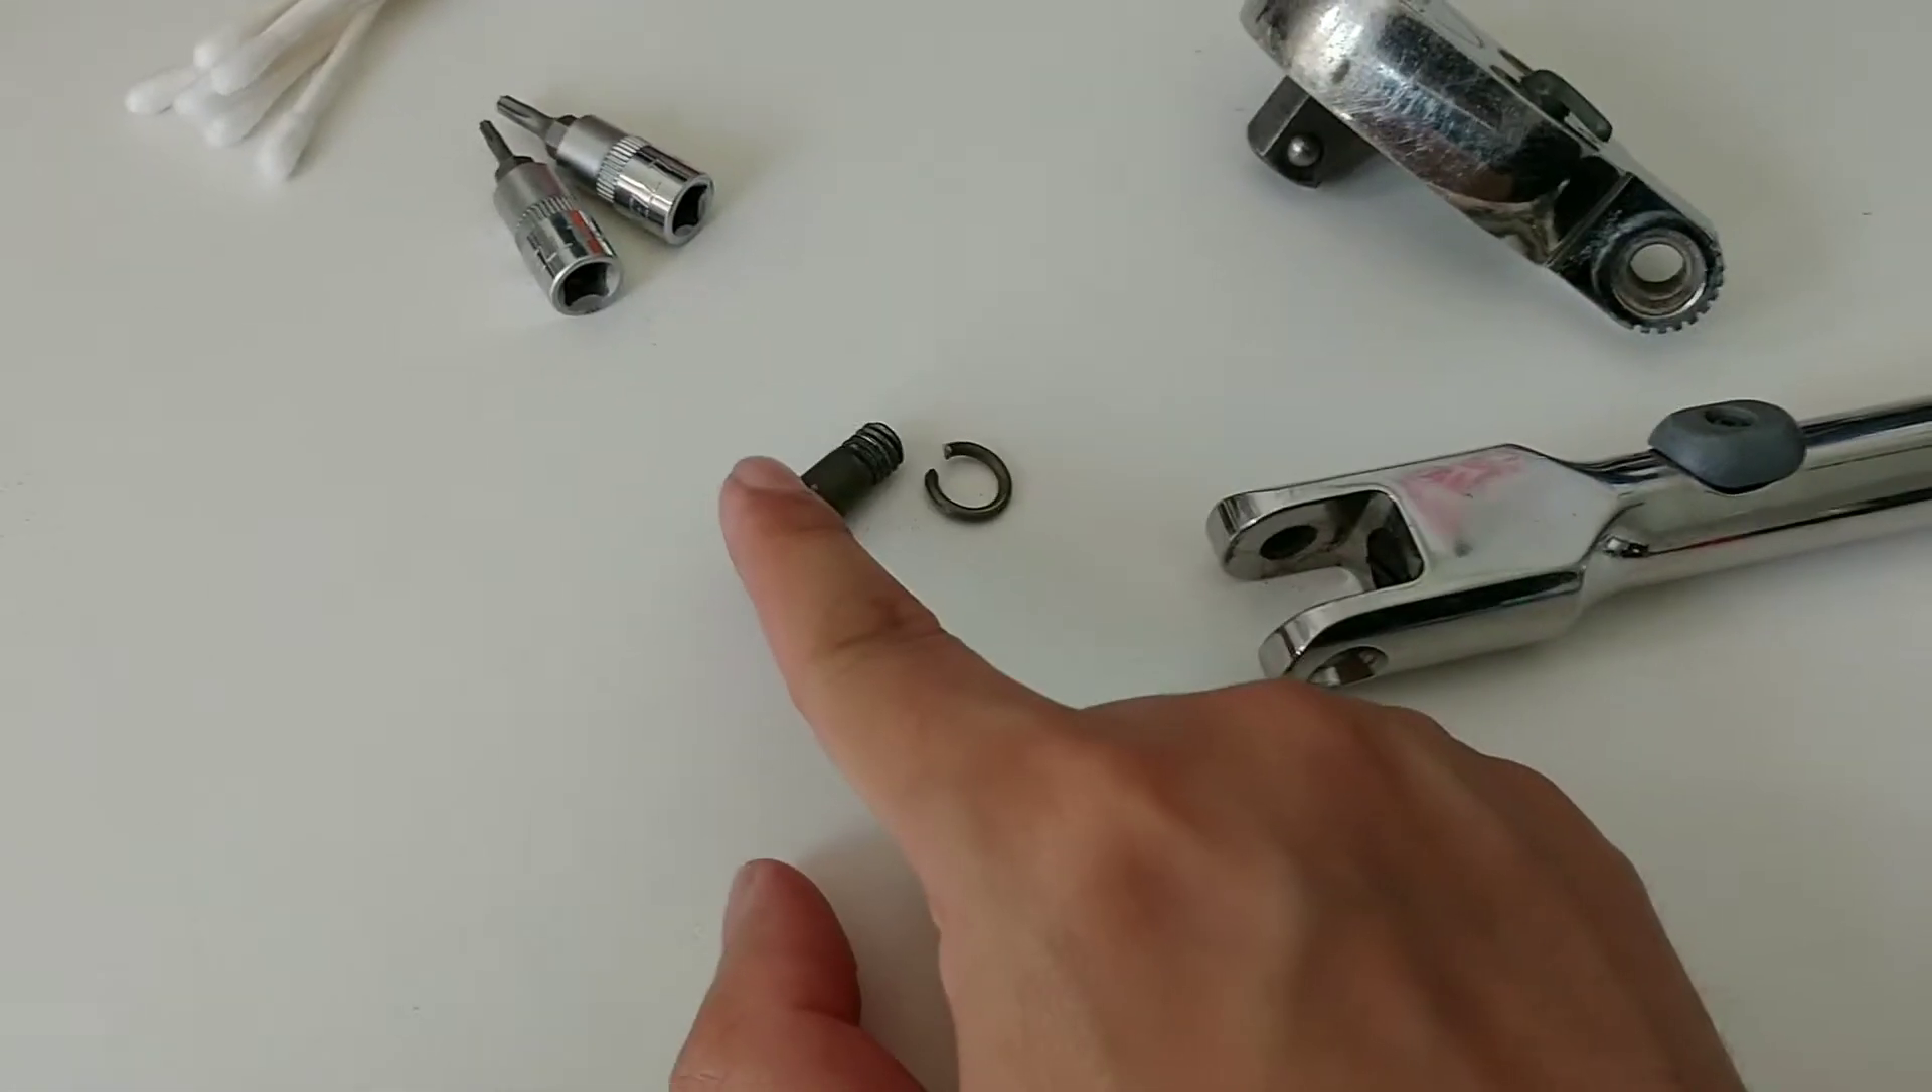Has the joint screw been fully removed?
Yes.